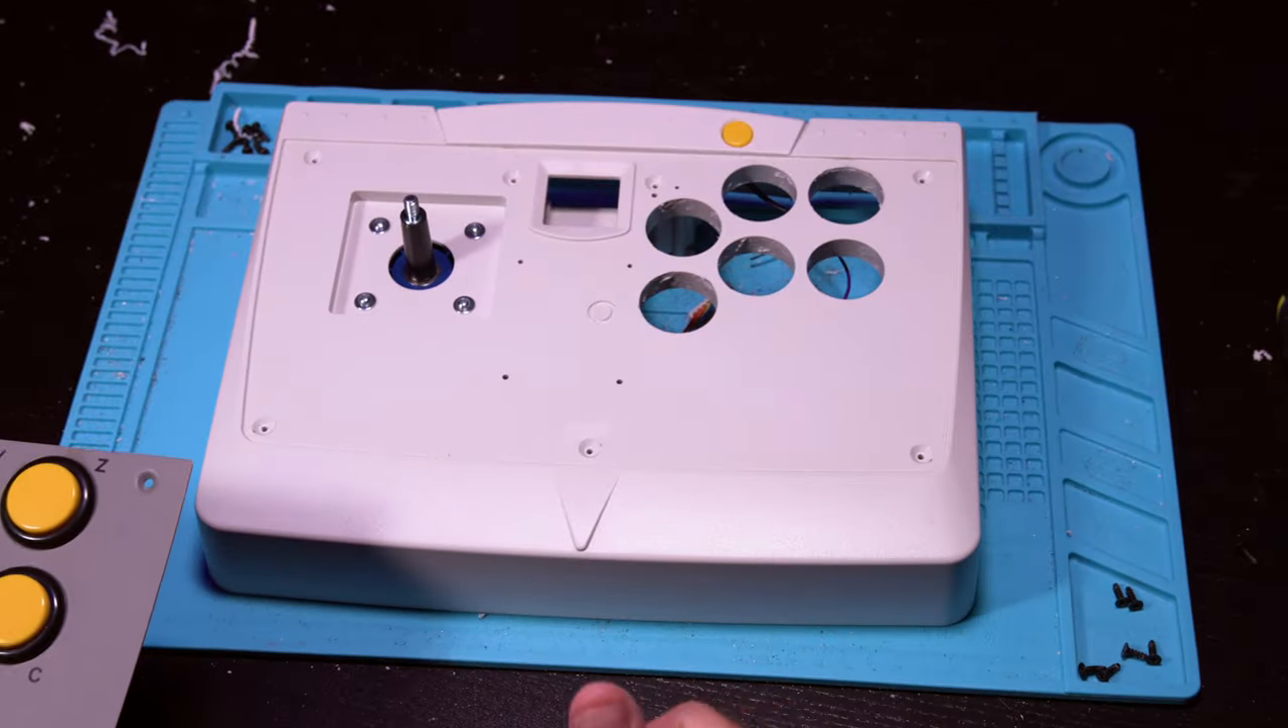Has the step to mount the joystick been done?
Yes.